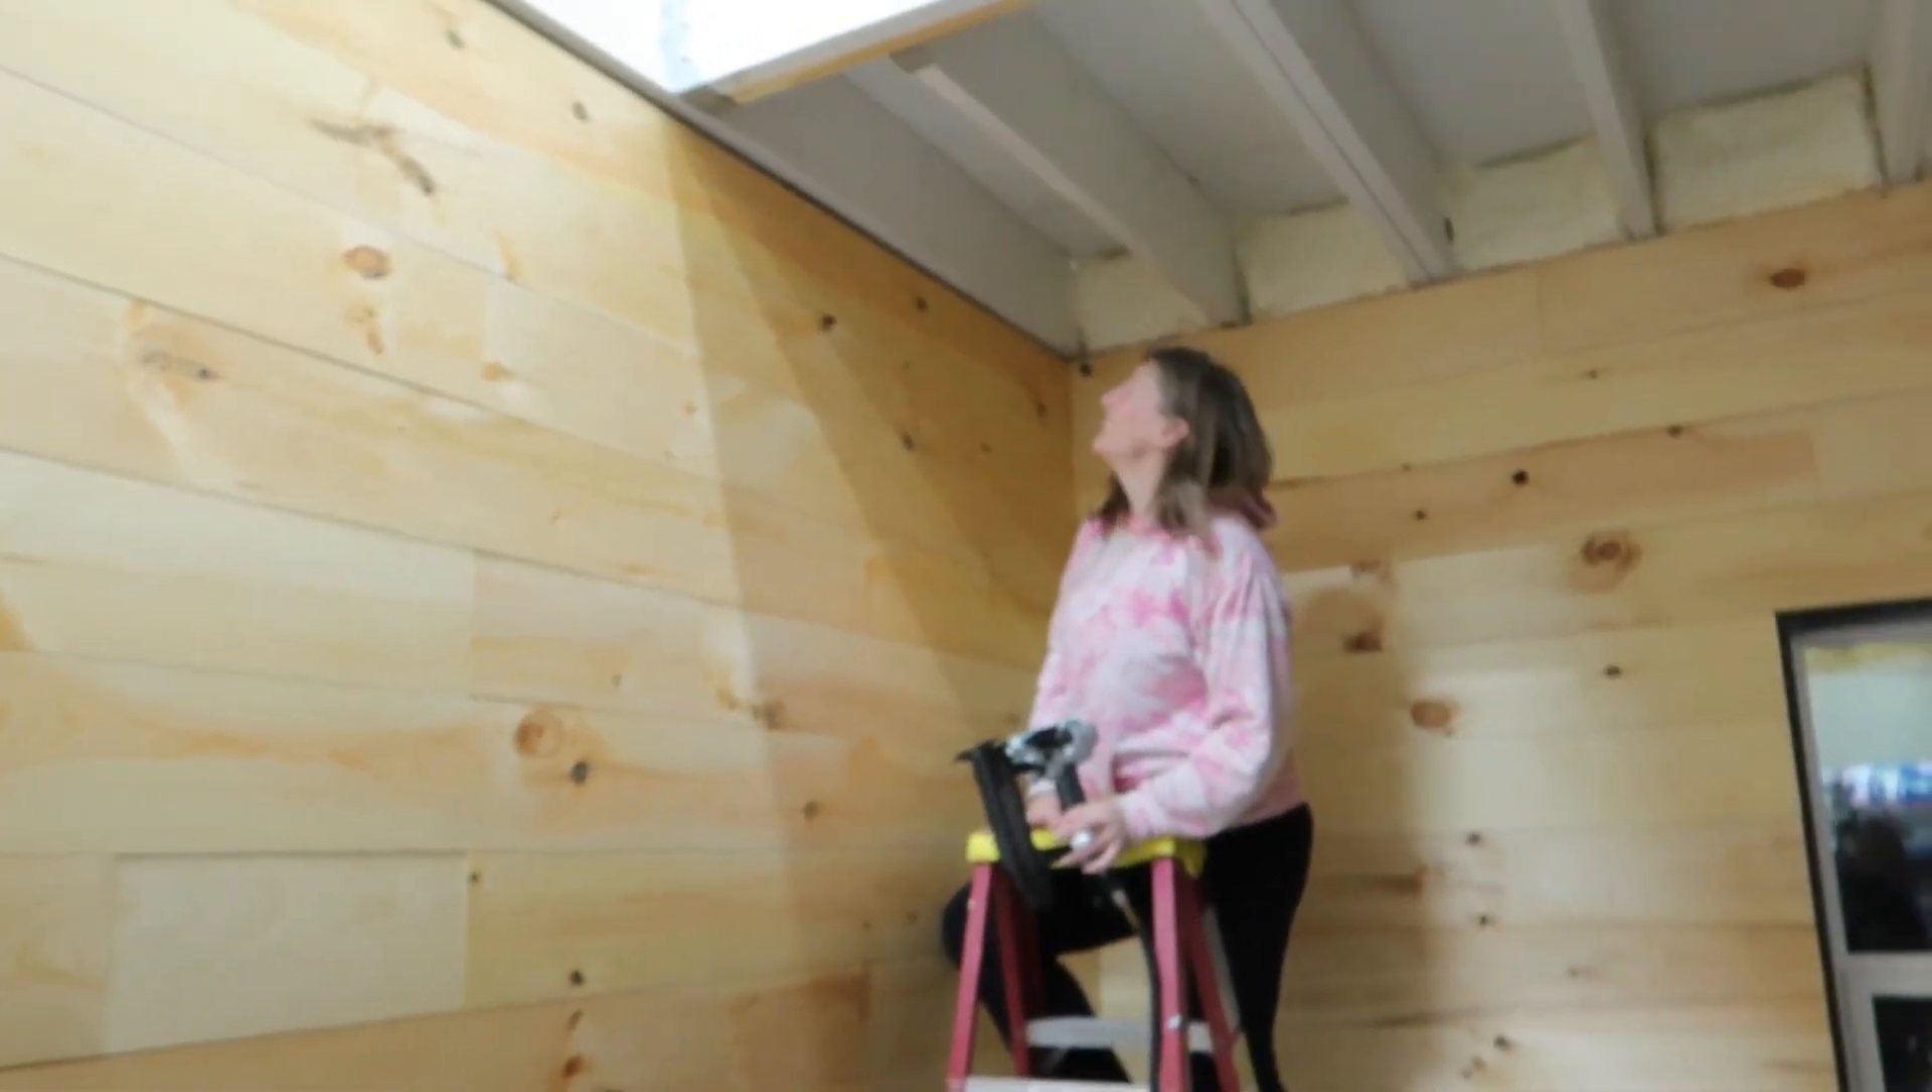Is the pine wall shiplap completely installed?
Yes.